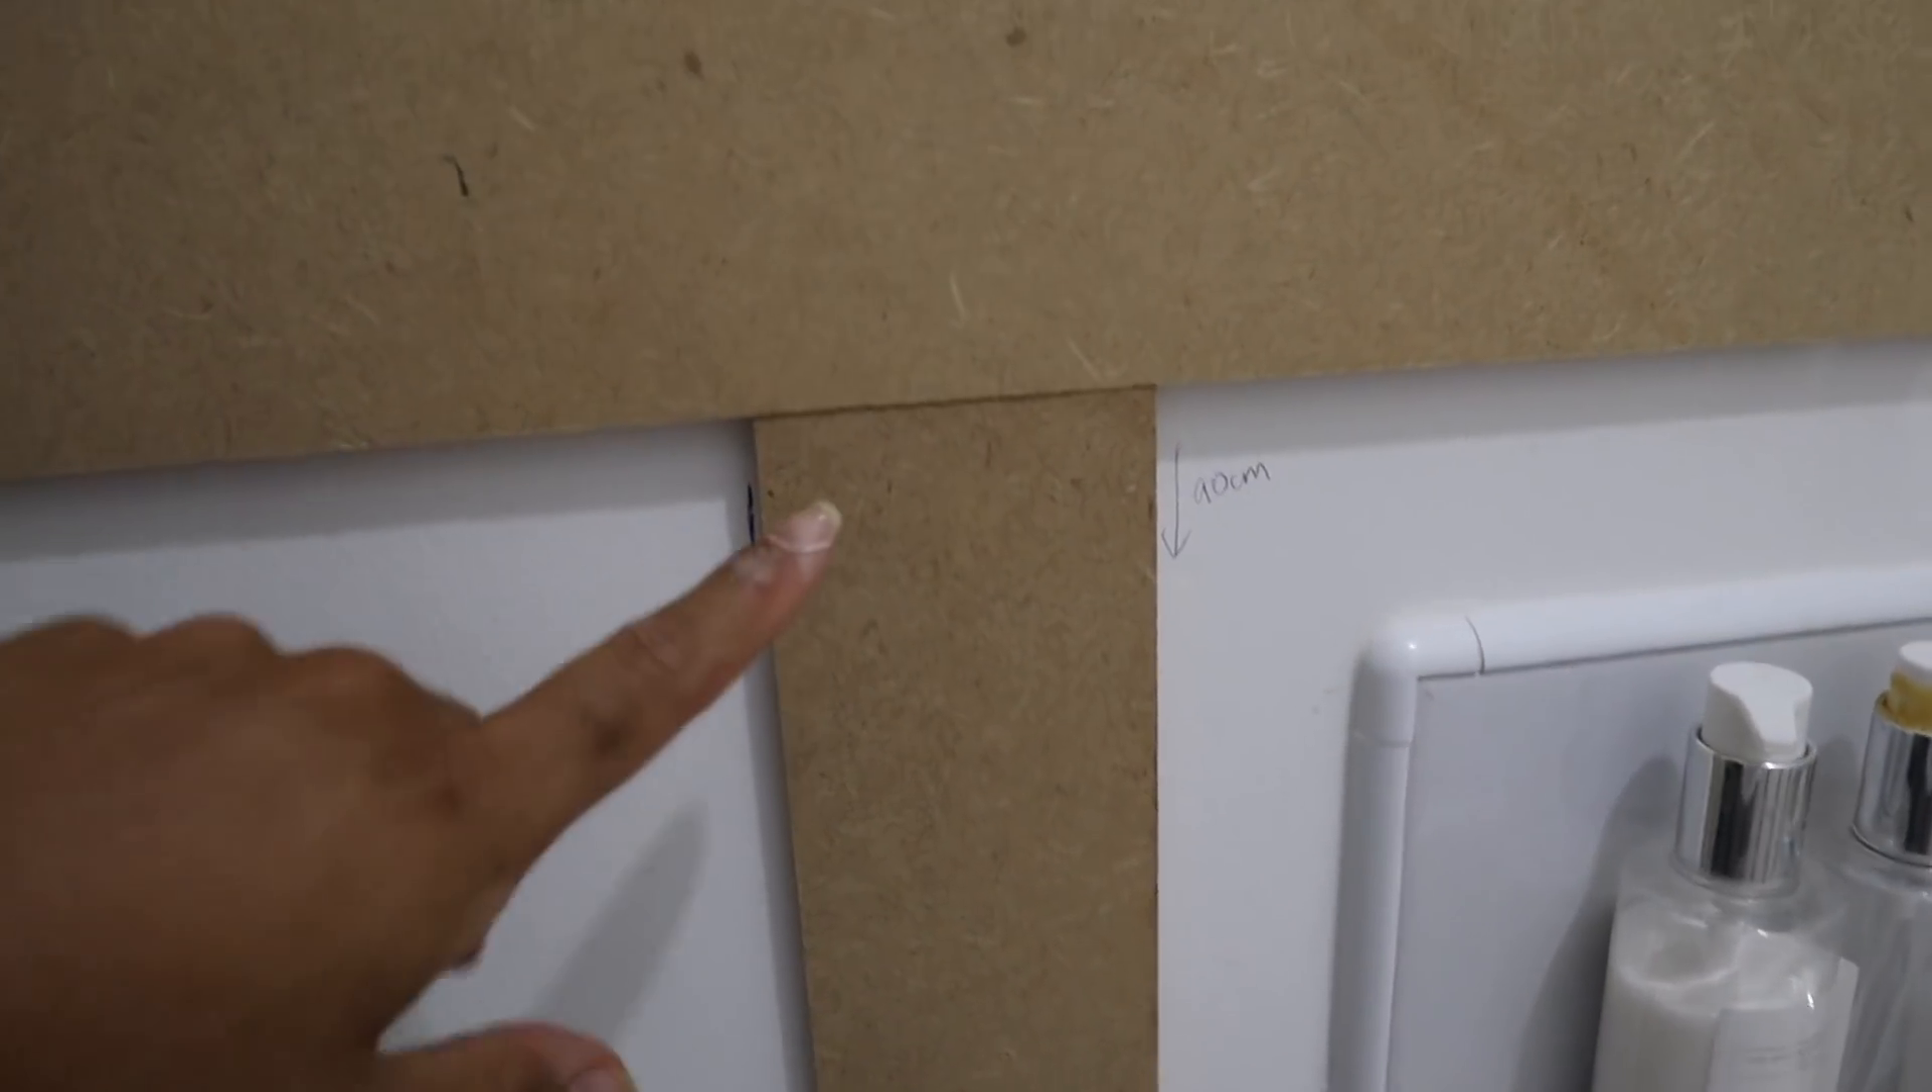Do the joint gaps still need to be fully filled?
Yes.